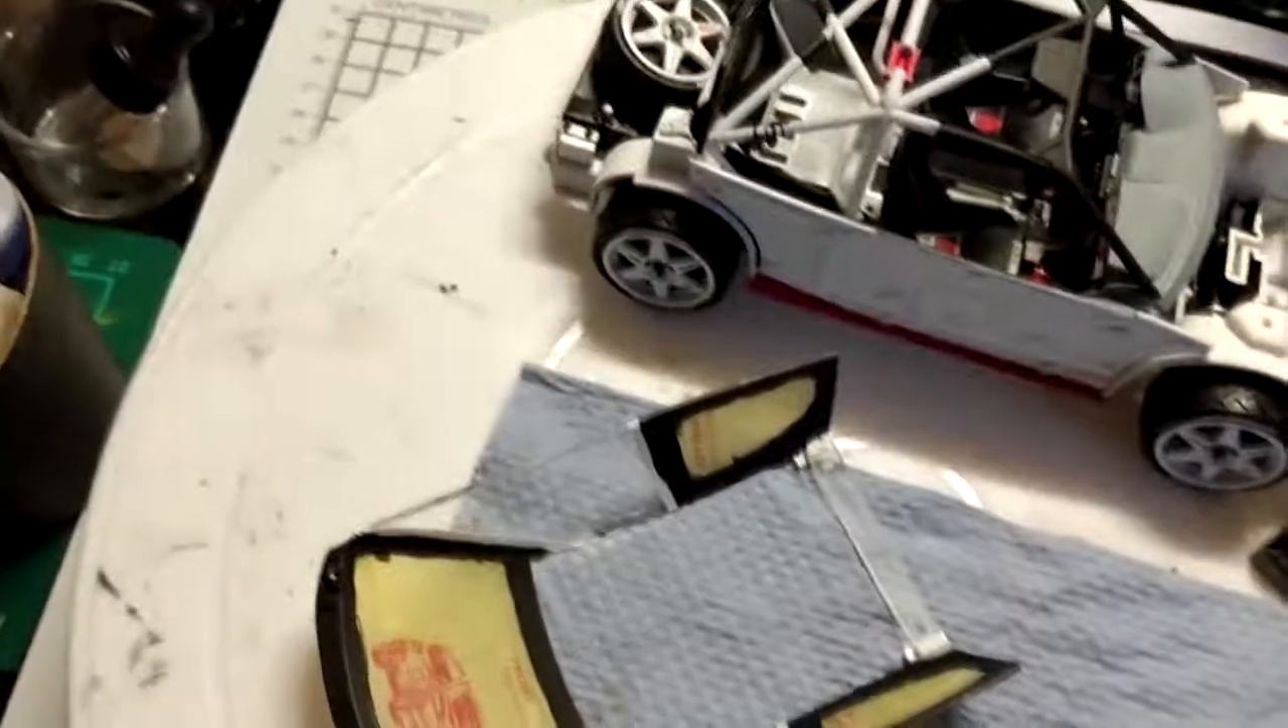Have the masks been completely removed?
No.